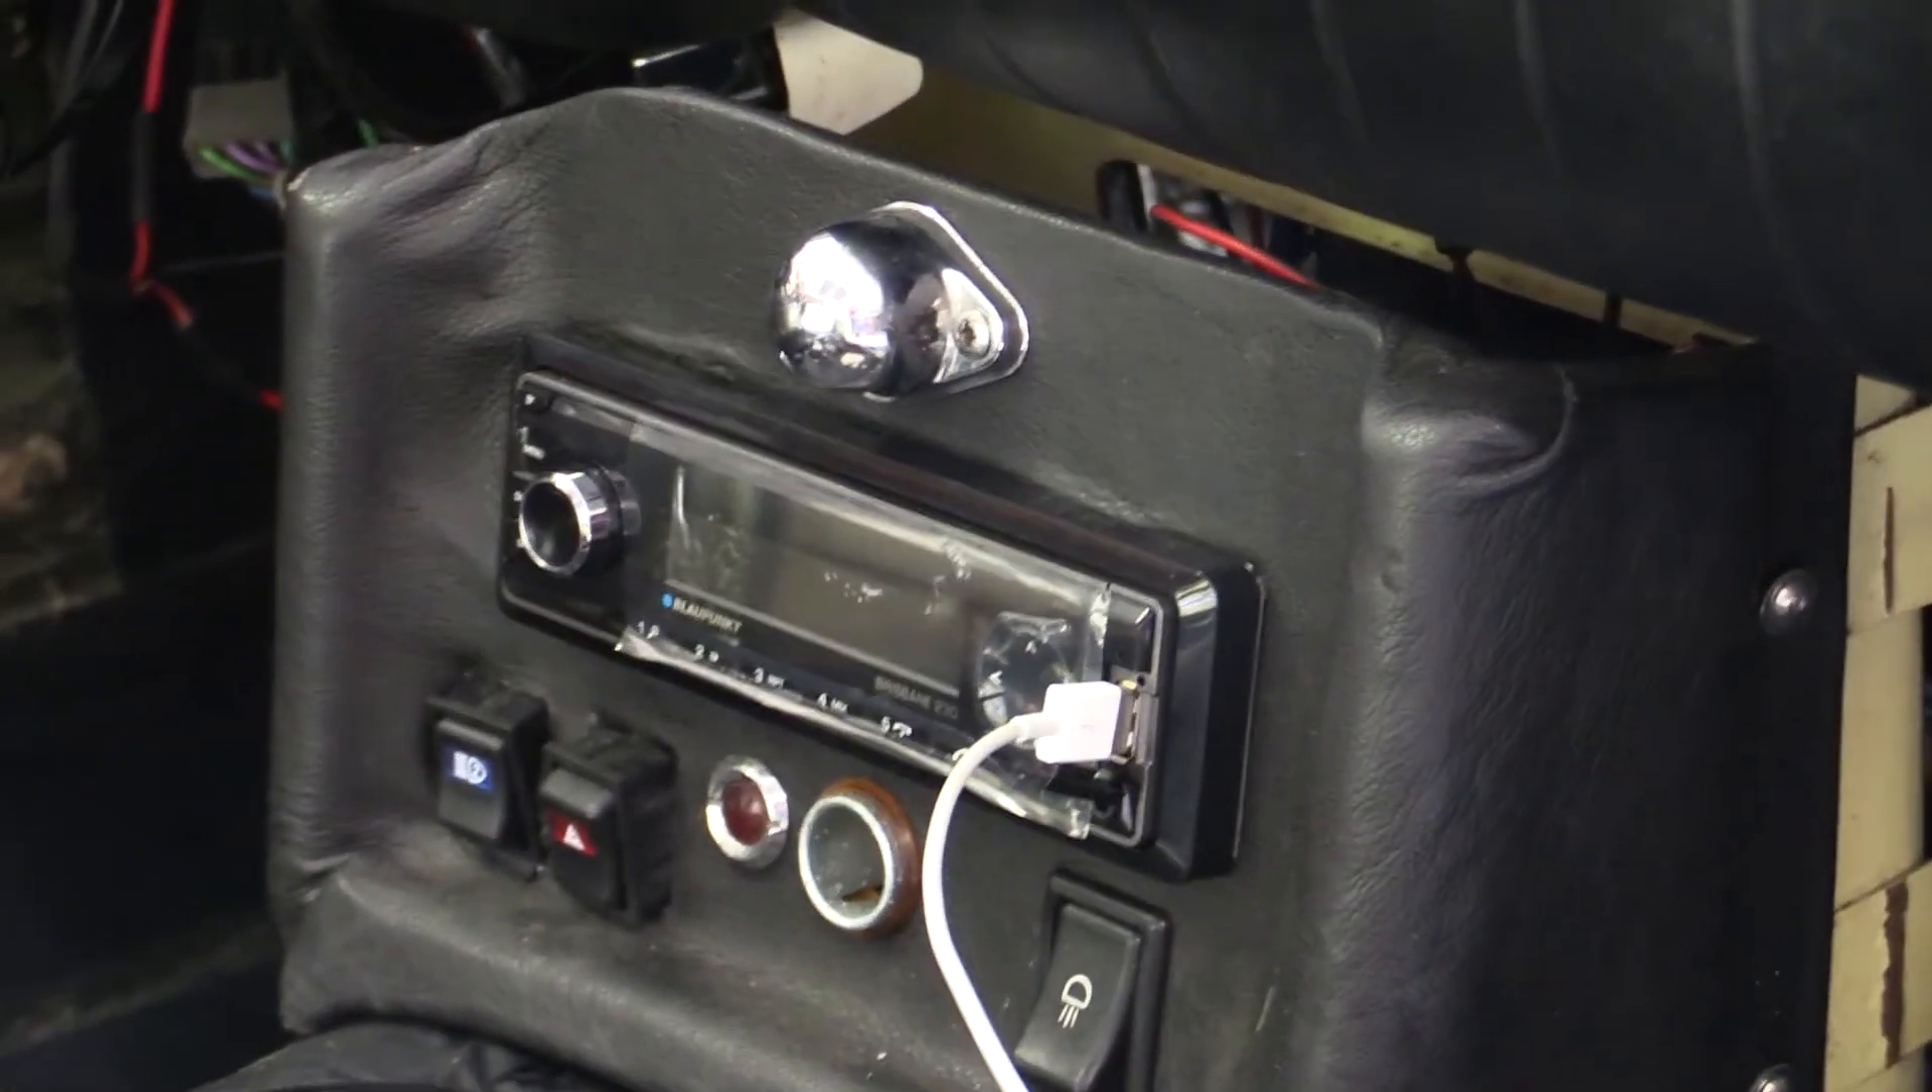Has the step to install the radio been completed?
Yes.